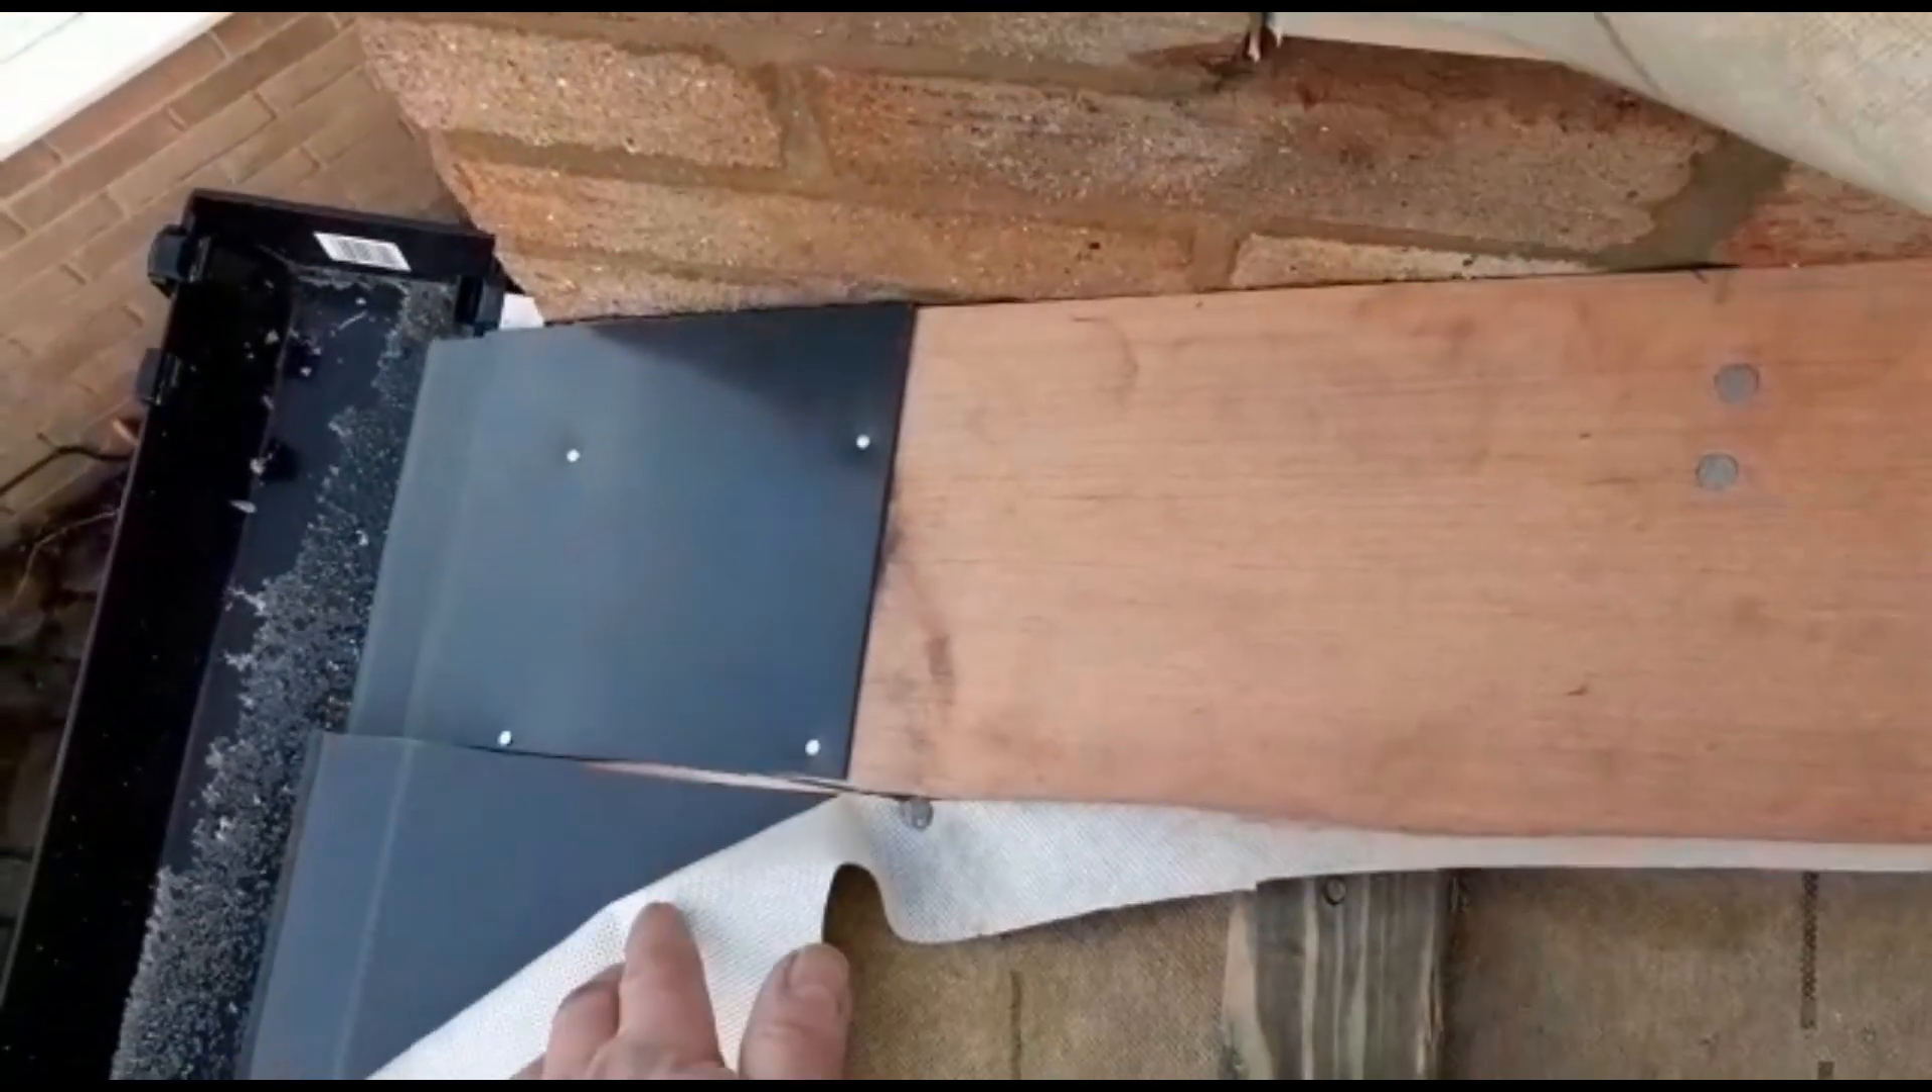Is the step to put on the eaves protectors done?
Yes.